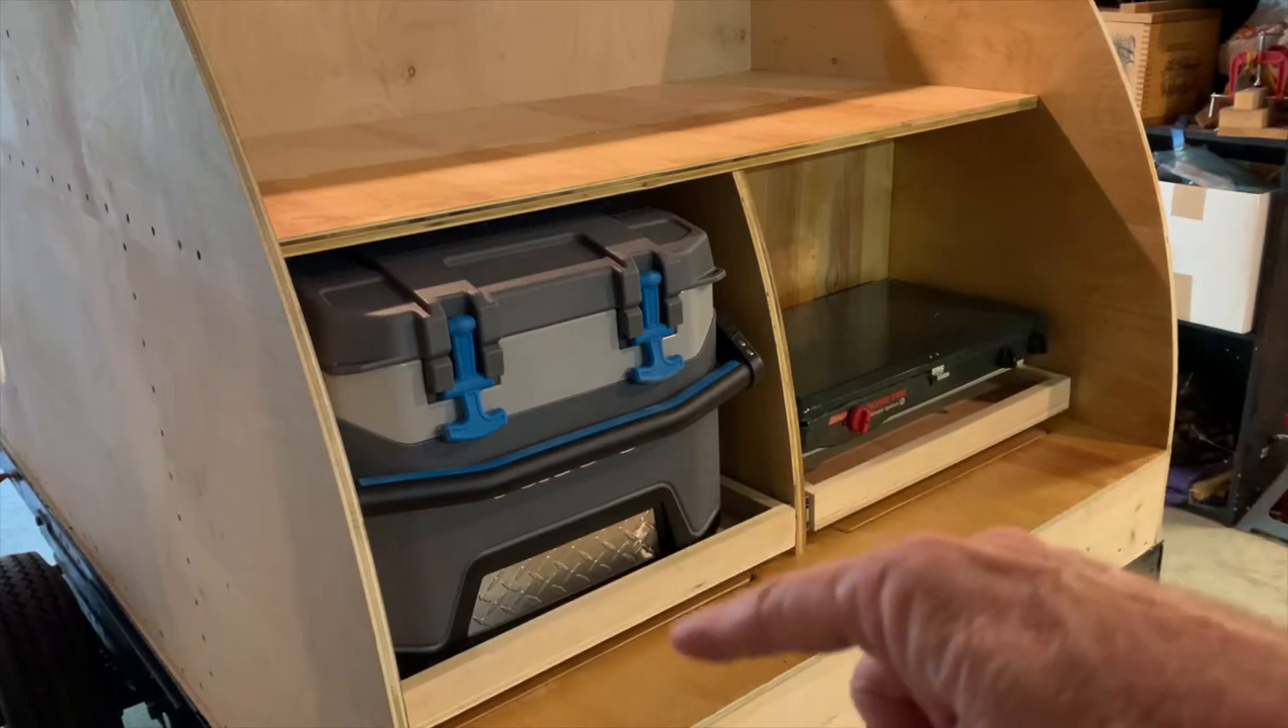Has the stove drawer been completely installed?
Yes.